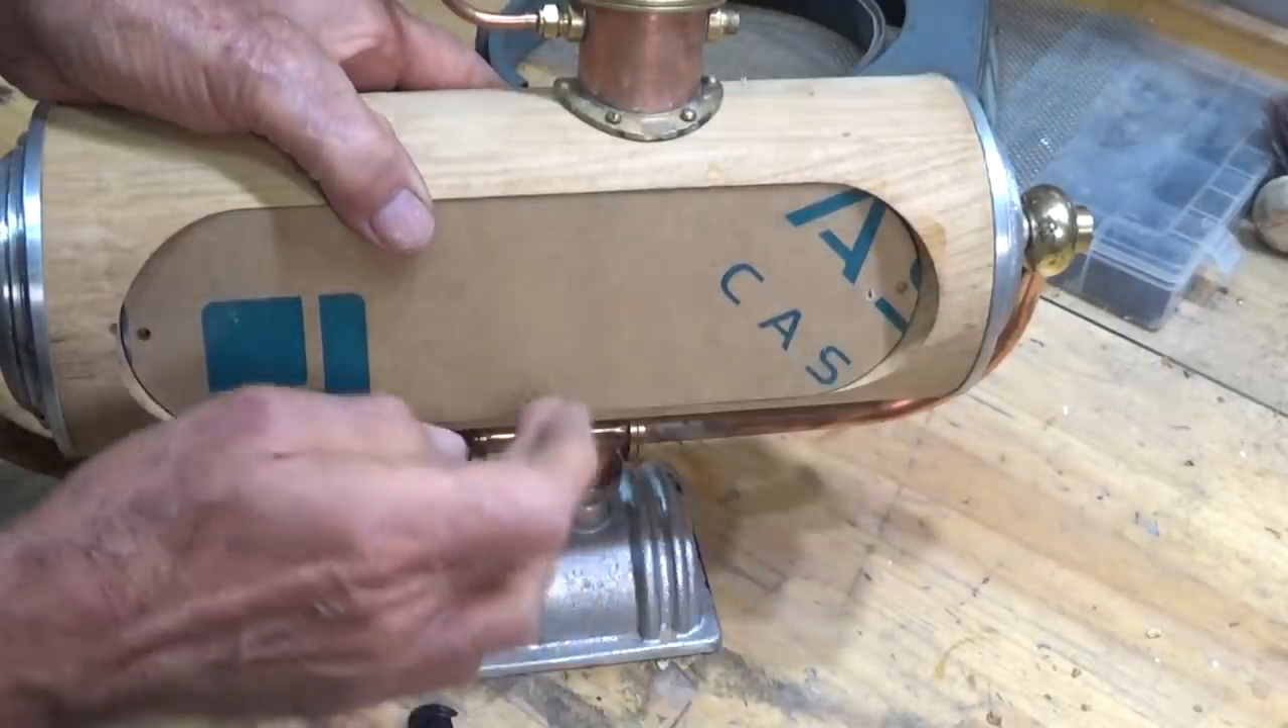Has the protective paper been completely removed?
No.